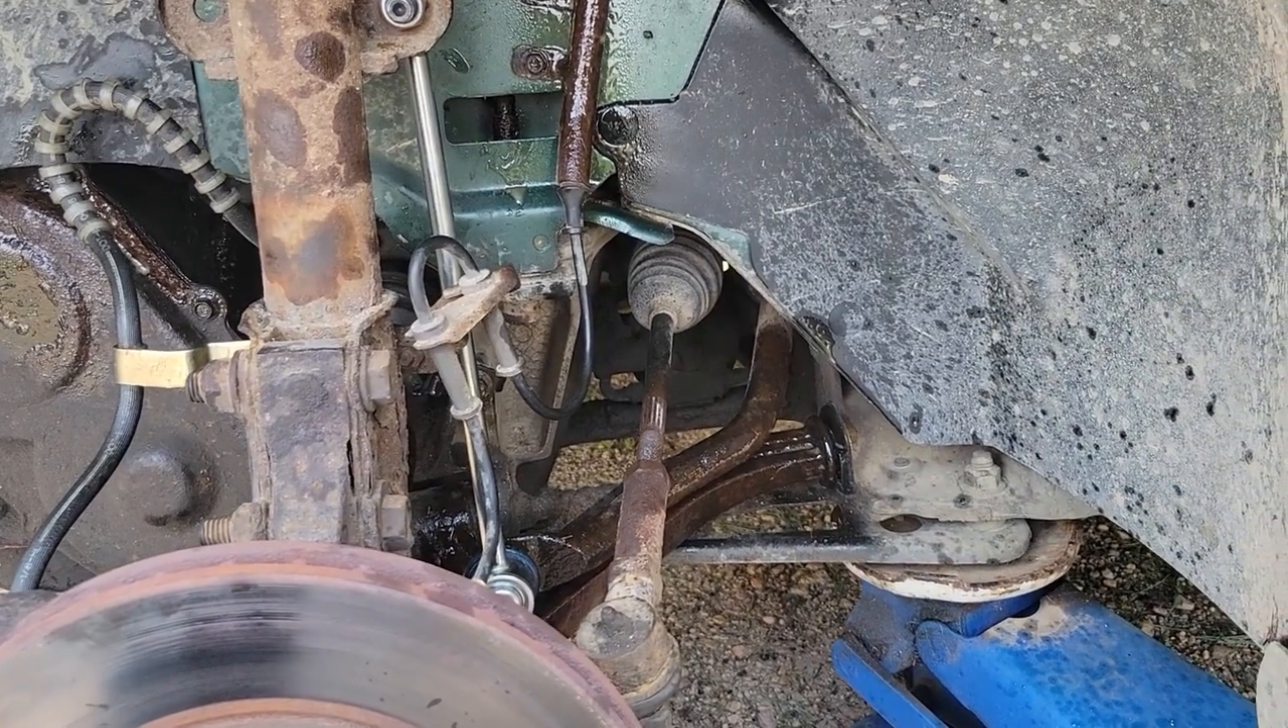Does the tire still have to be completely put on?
Yes.